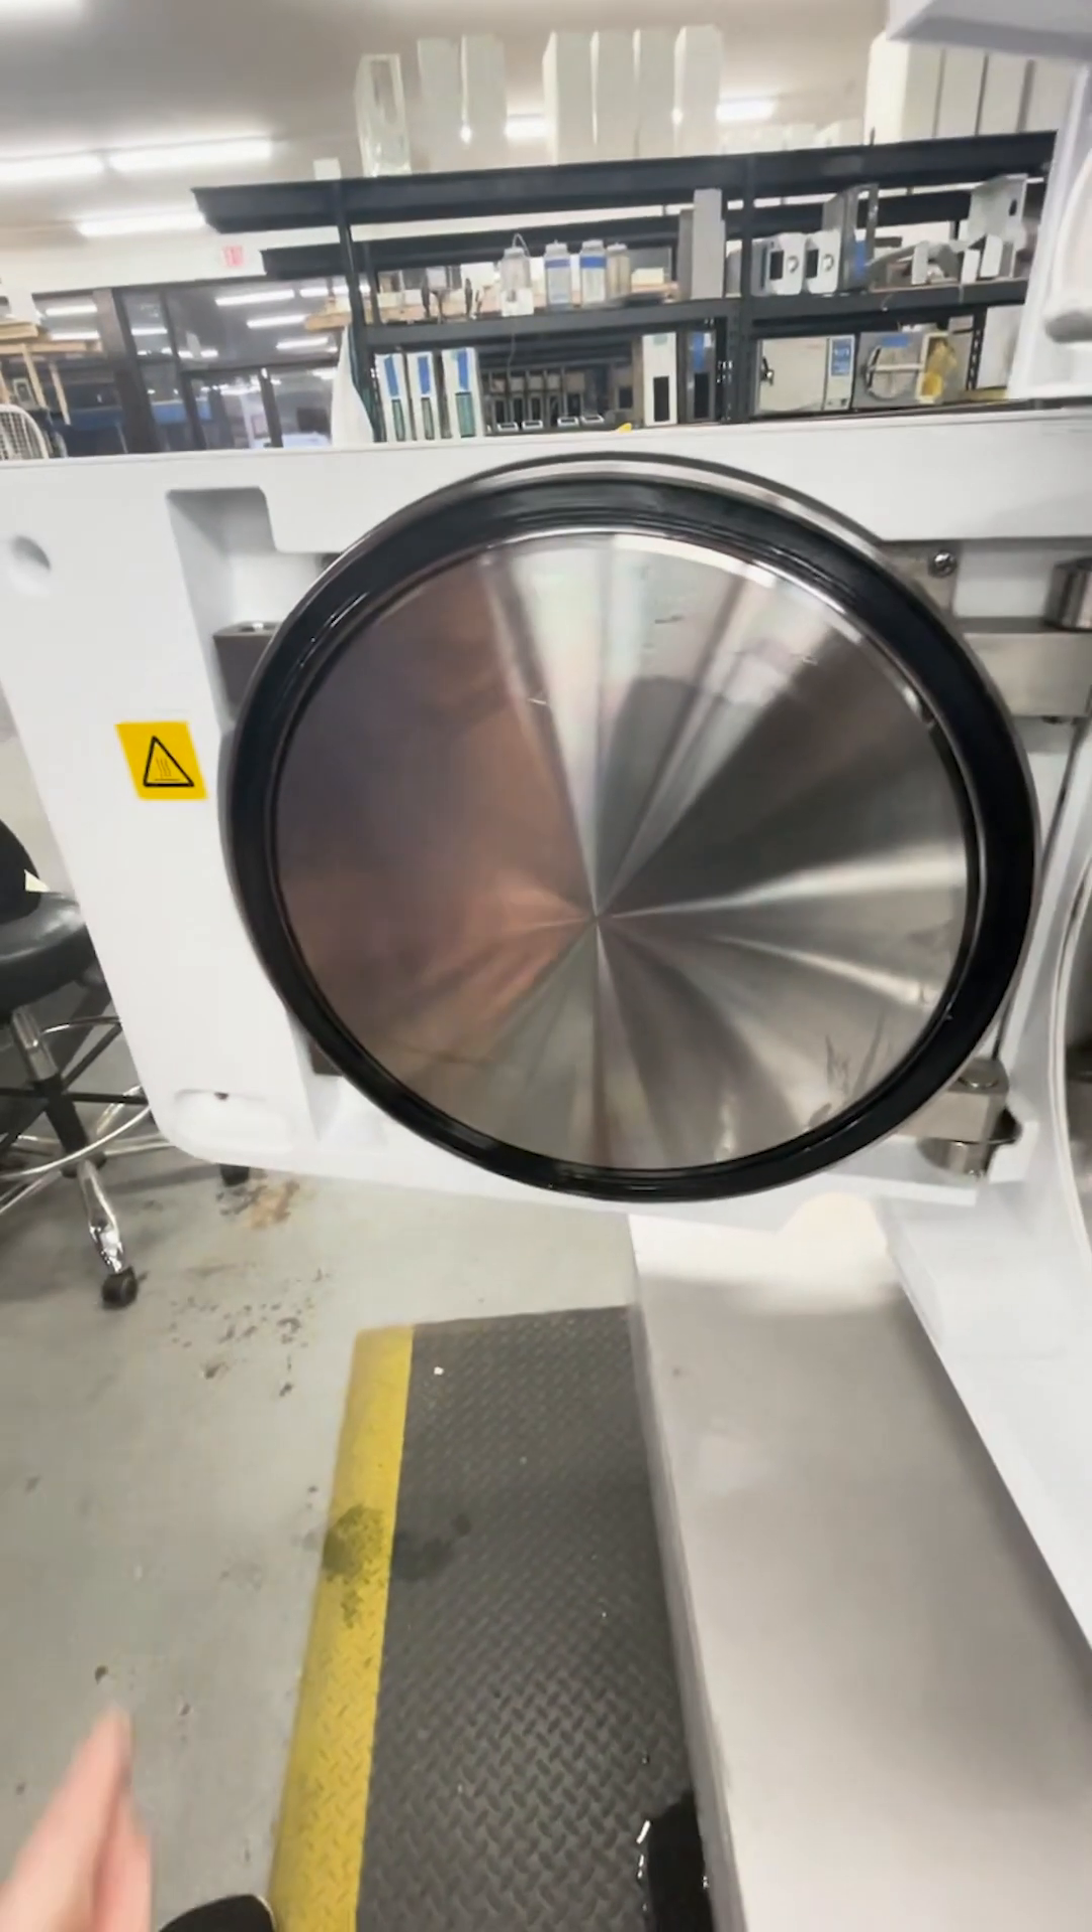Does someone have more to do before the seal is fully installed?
No.